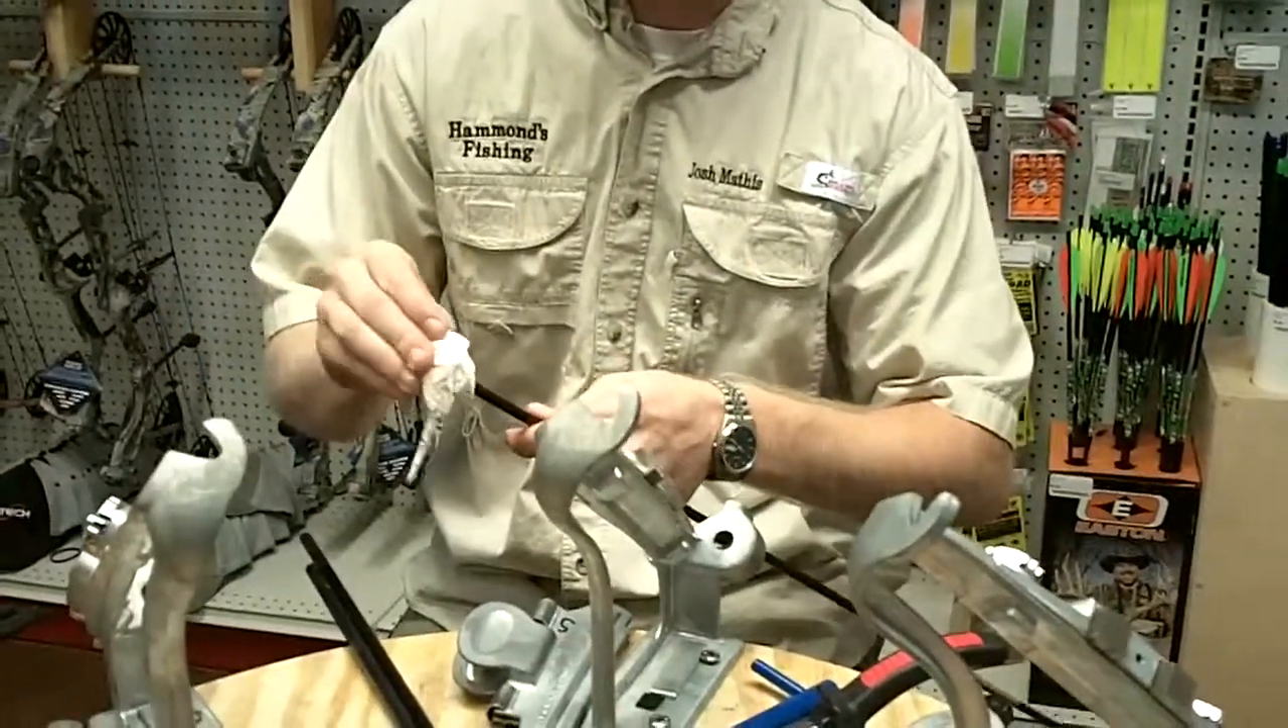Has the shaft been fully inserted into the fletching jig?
No.